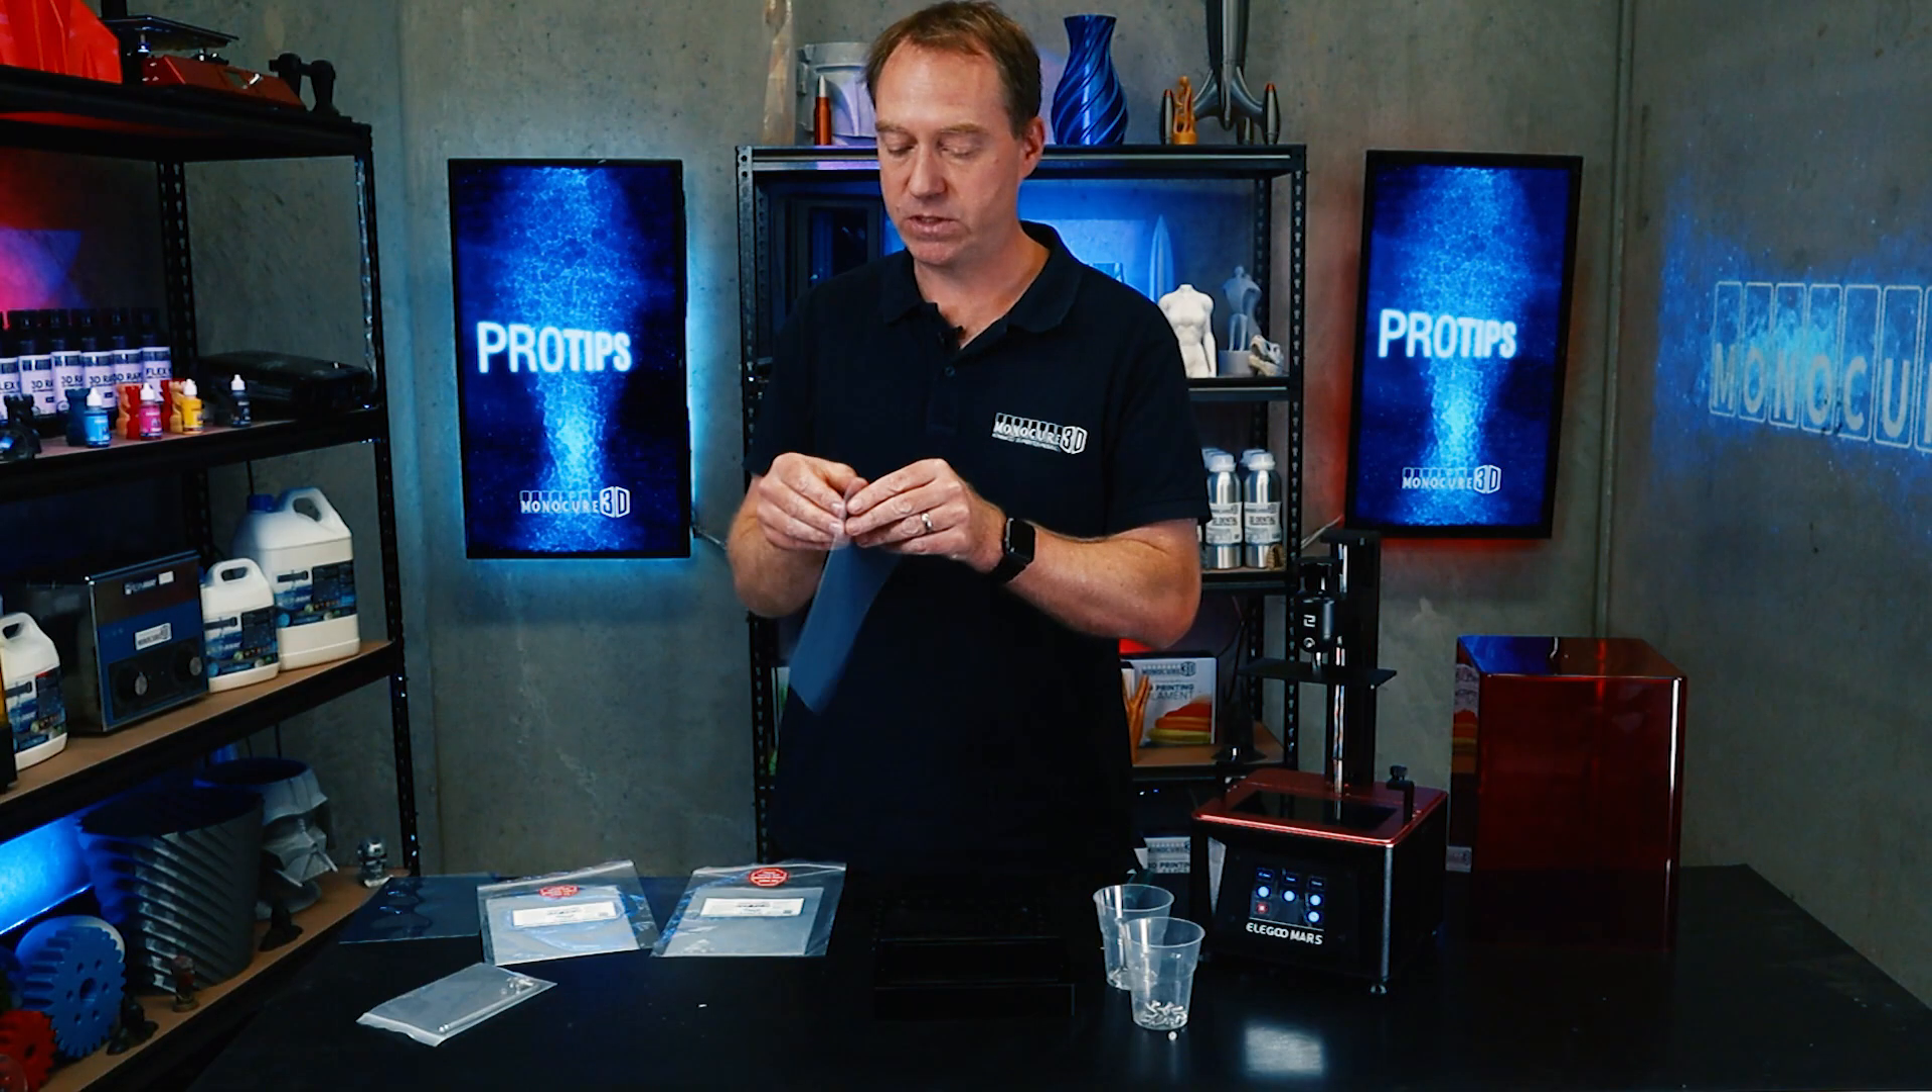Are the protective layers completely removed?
No.